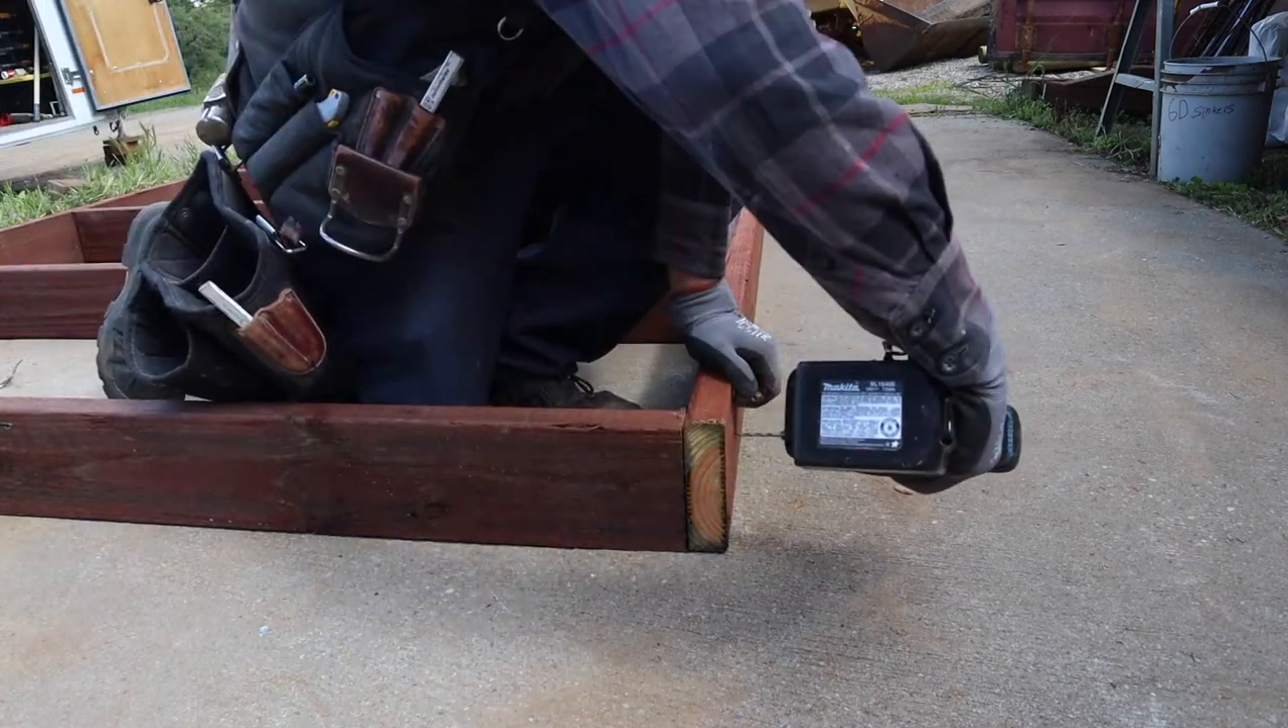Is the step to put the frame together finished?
No.